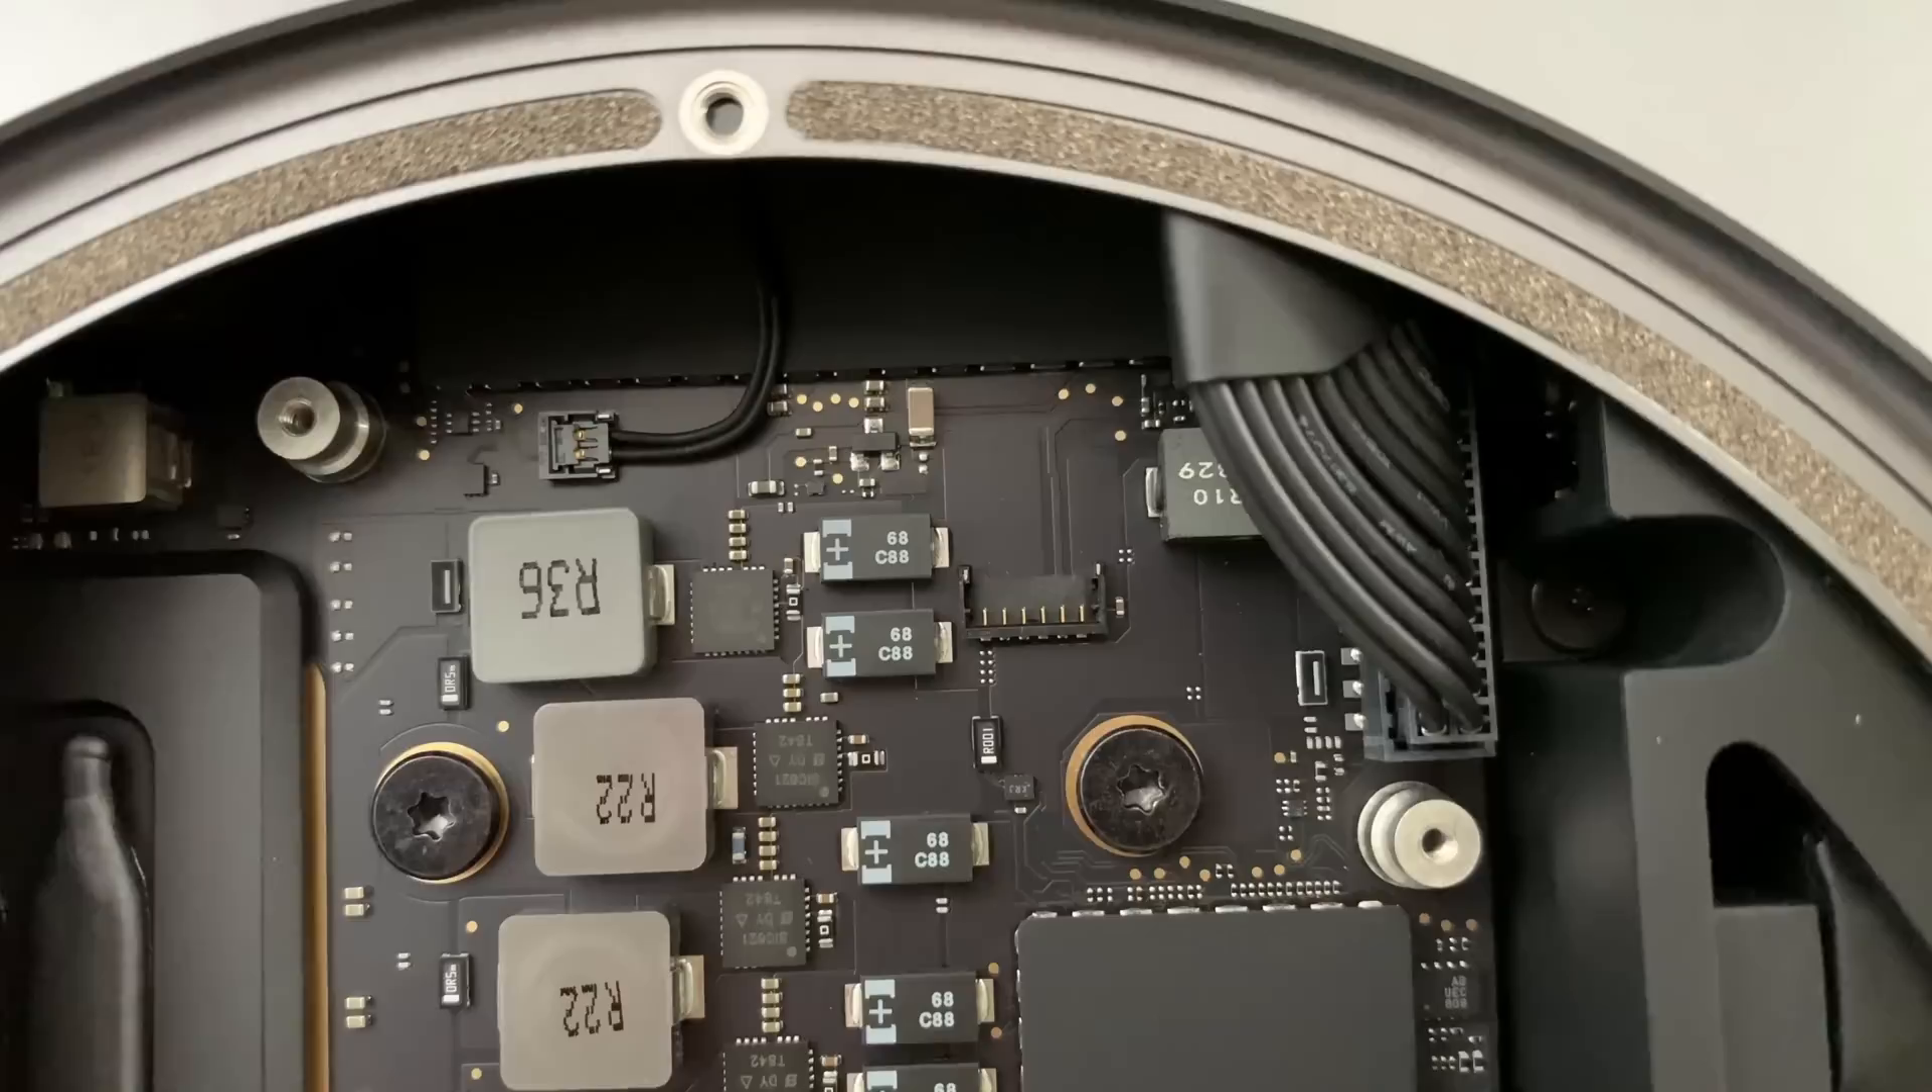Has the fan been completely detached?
Yes.